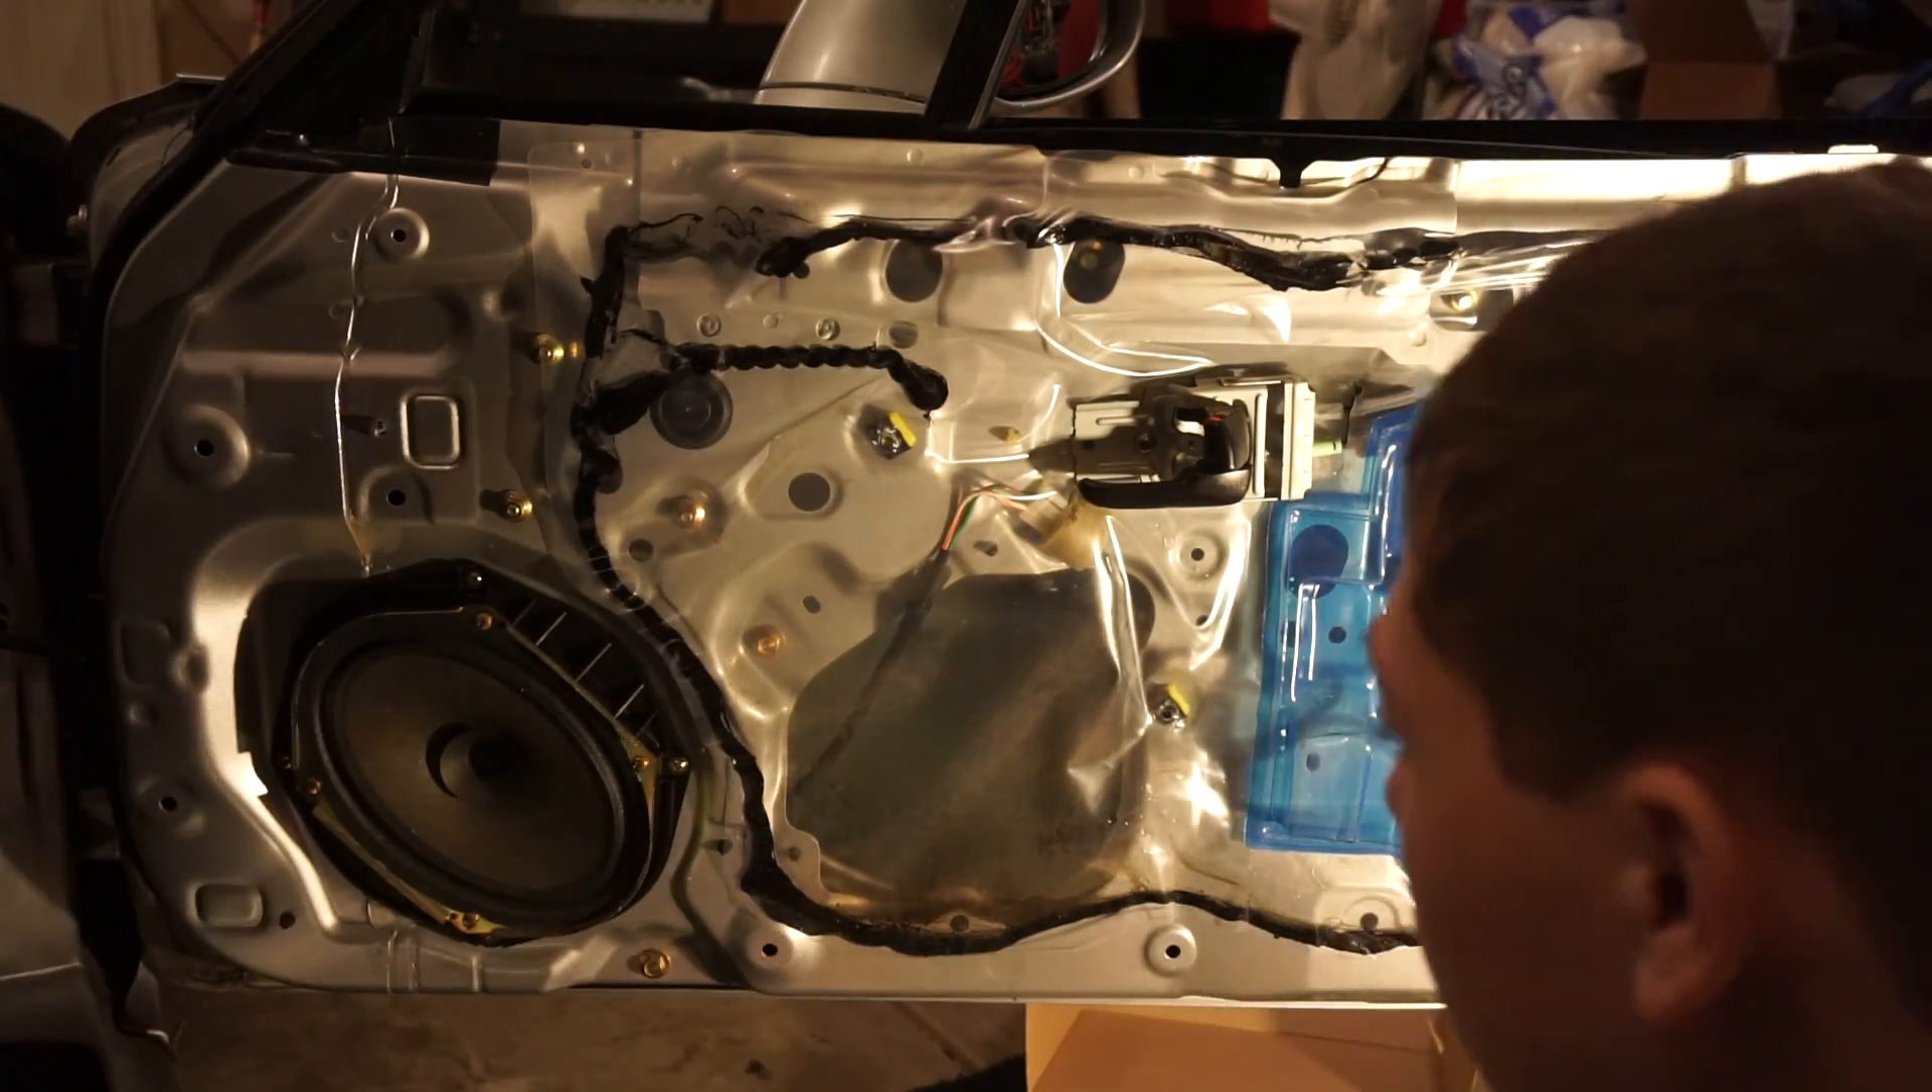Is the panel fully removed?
Yes.